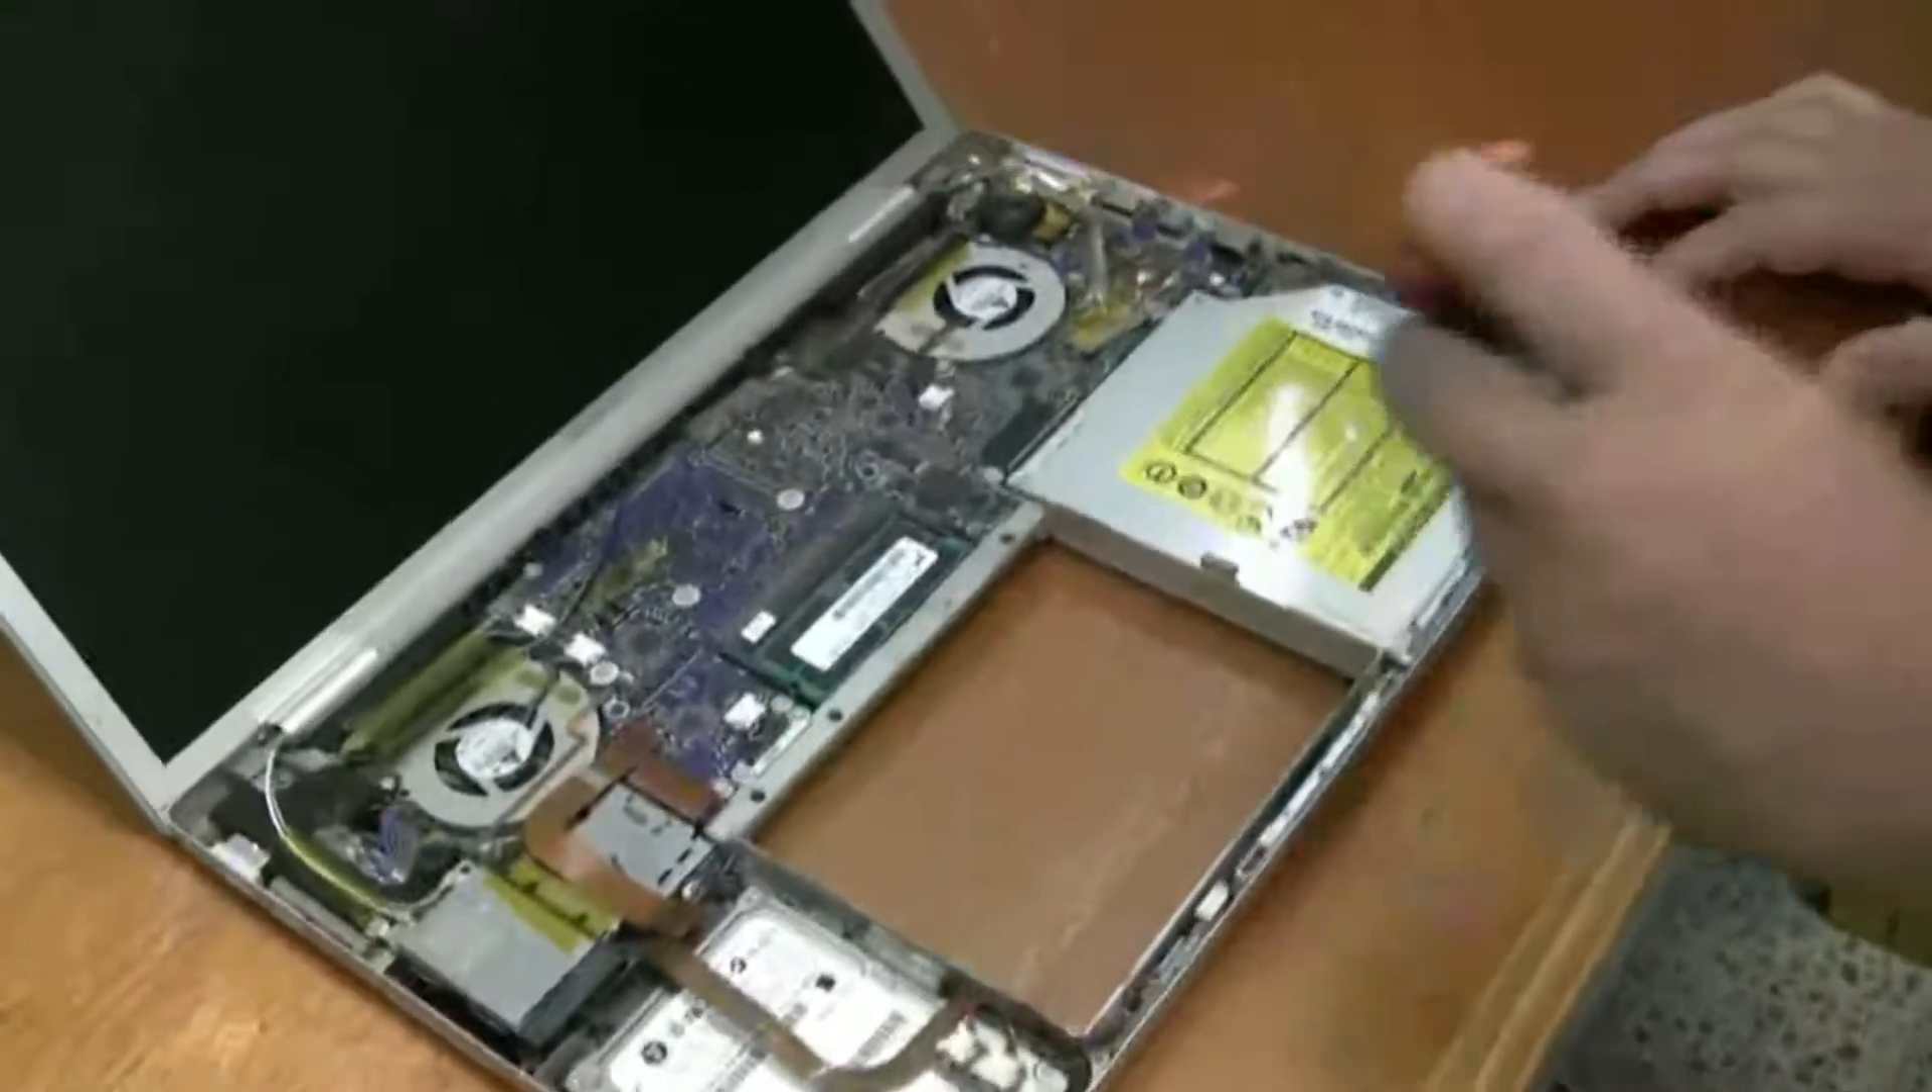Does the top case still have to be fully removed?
No.